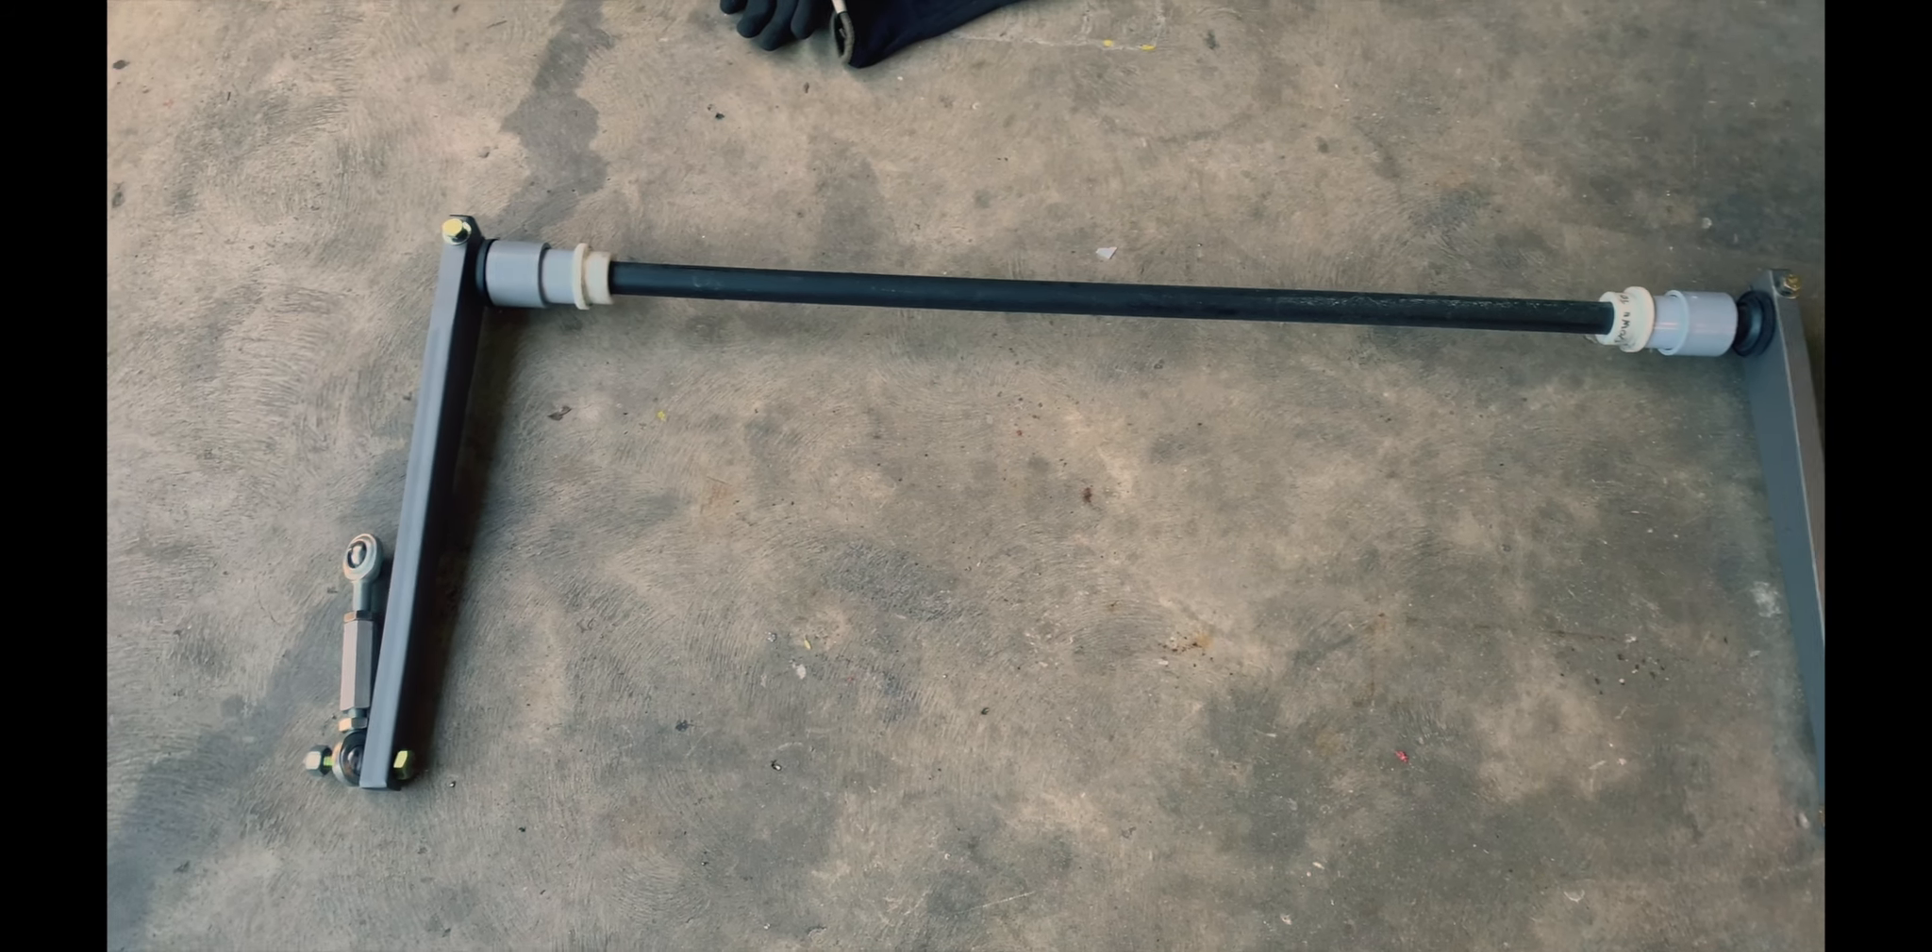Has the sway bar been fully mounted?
No.